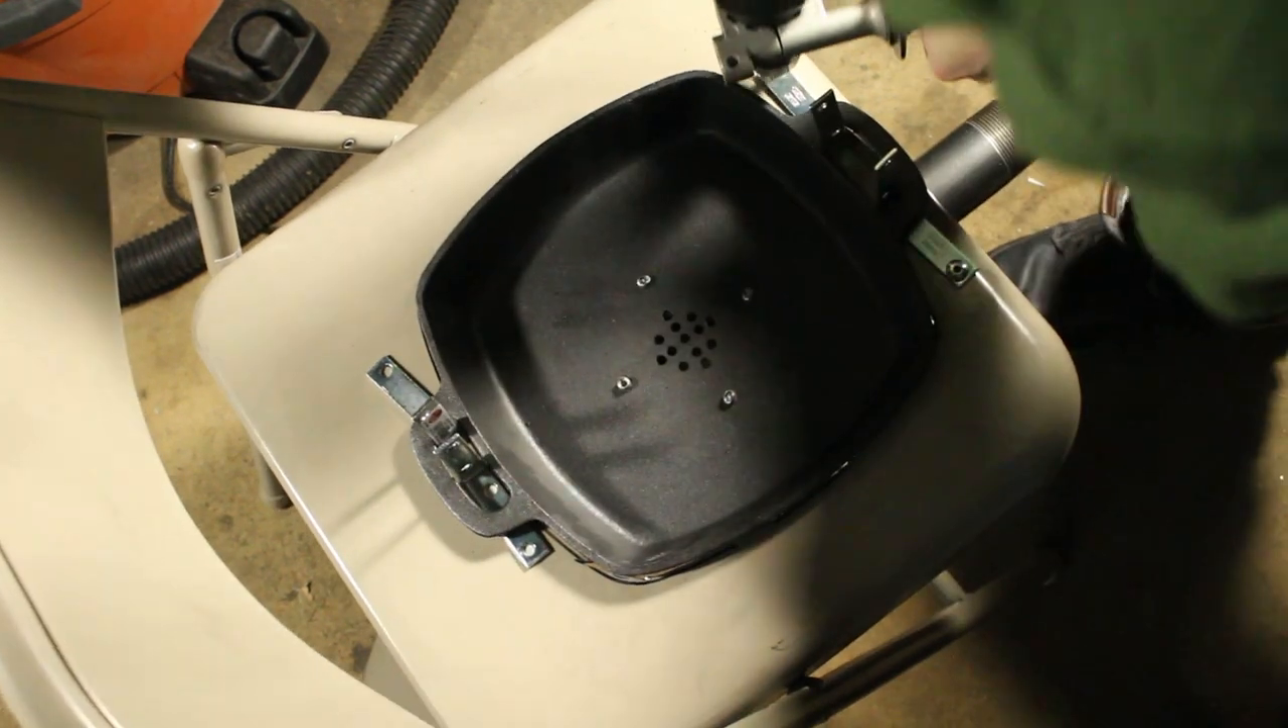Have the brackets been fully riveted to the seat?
No.